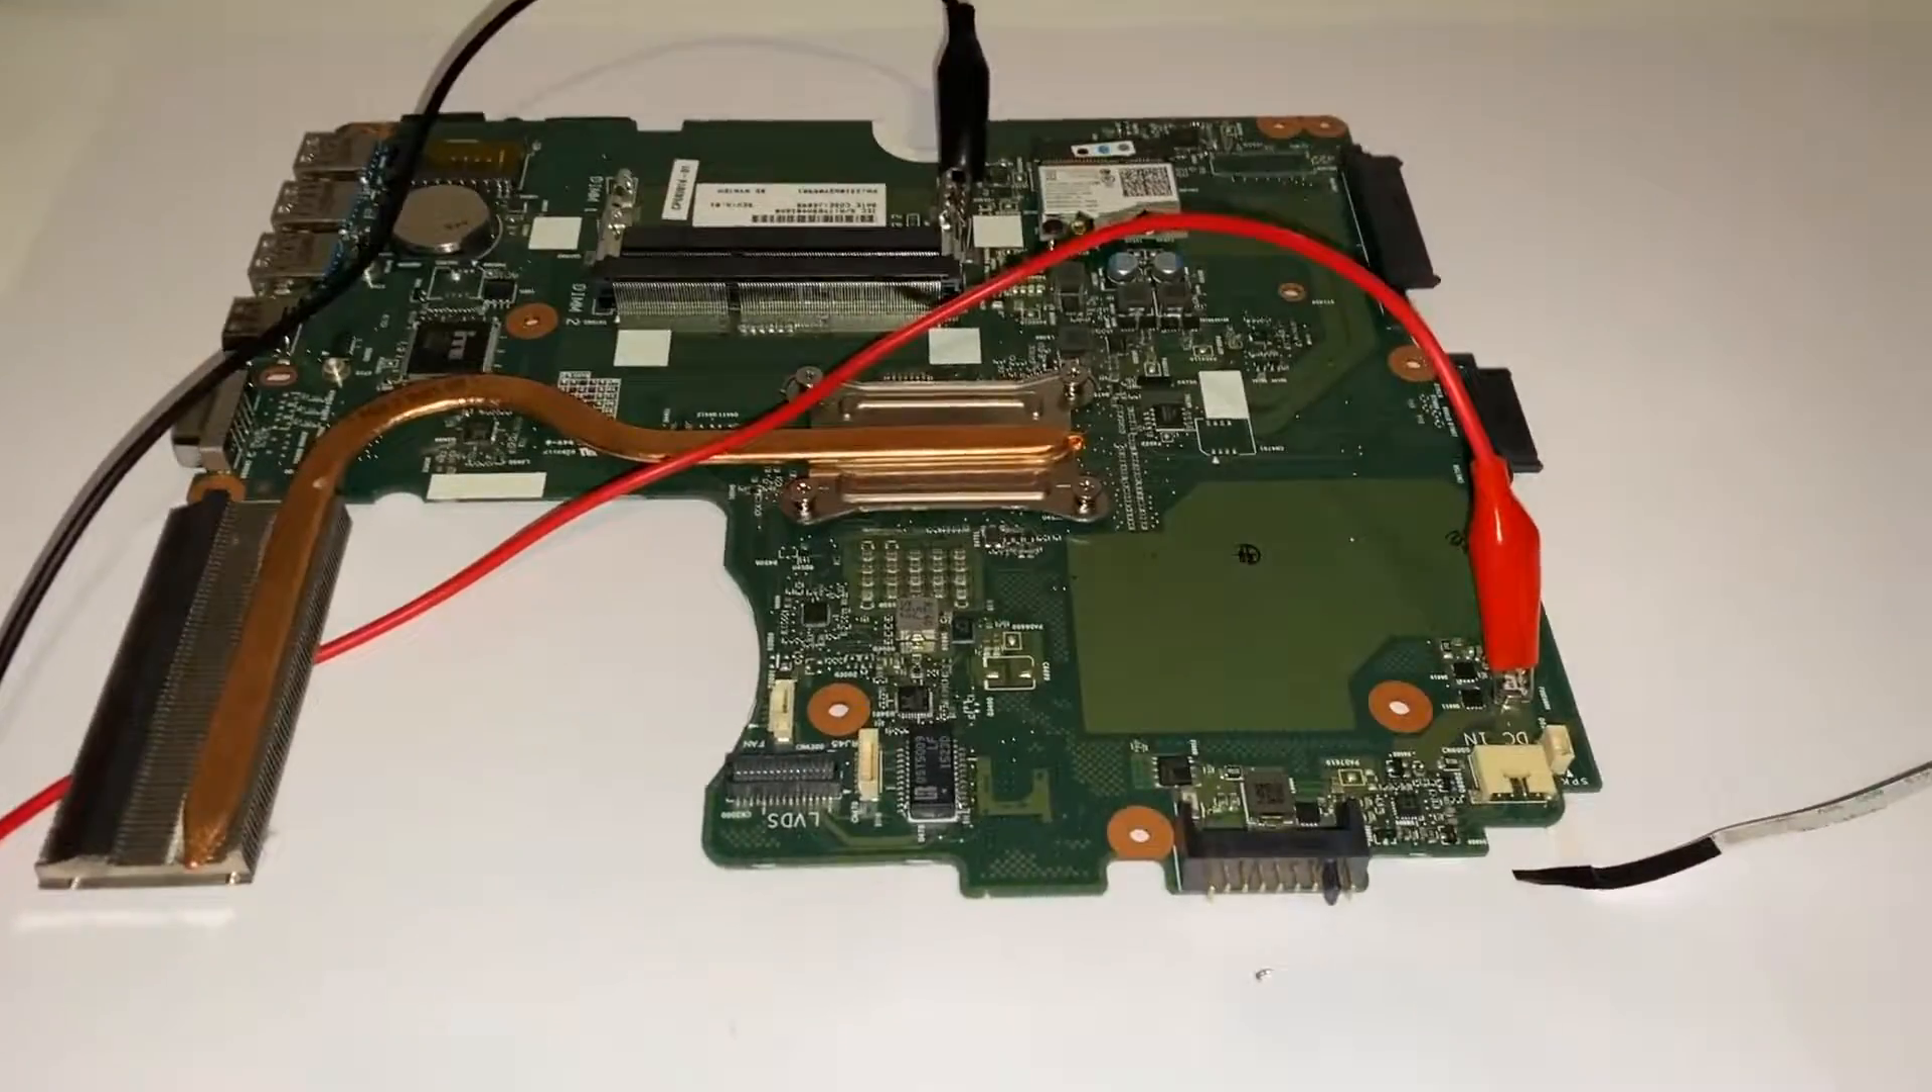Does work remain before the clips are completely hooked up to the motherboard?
No.